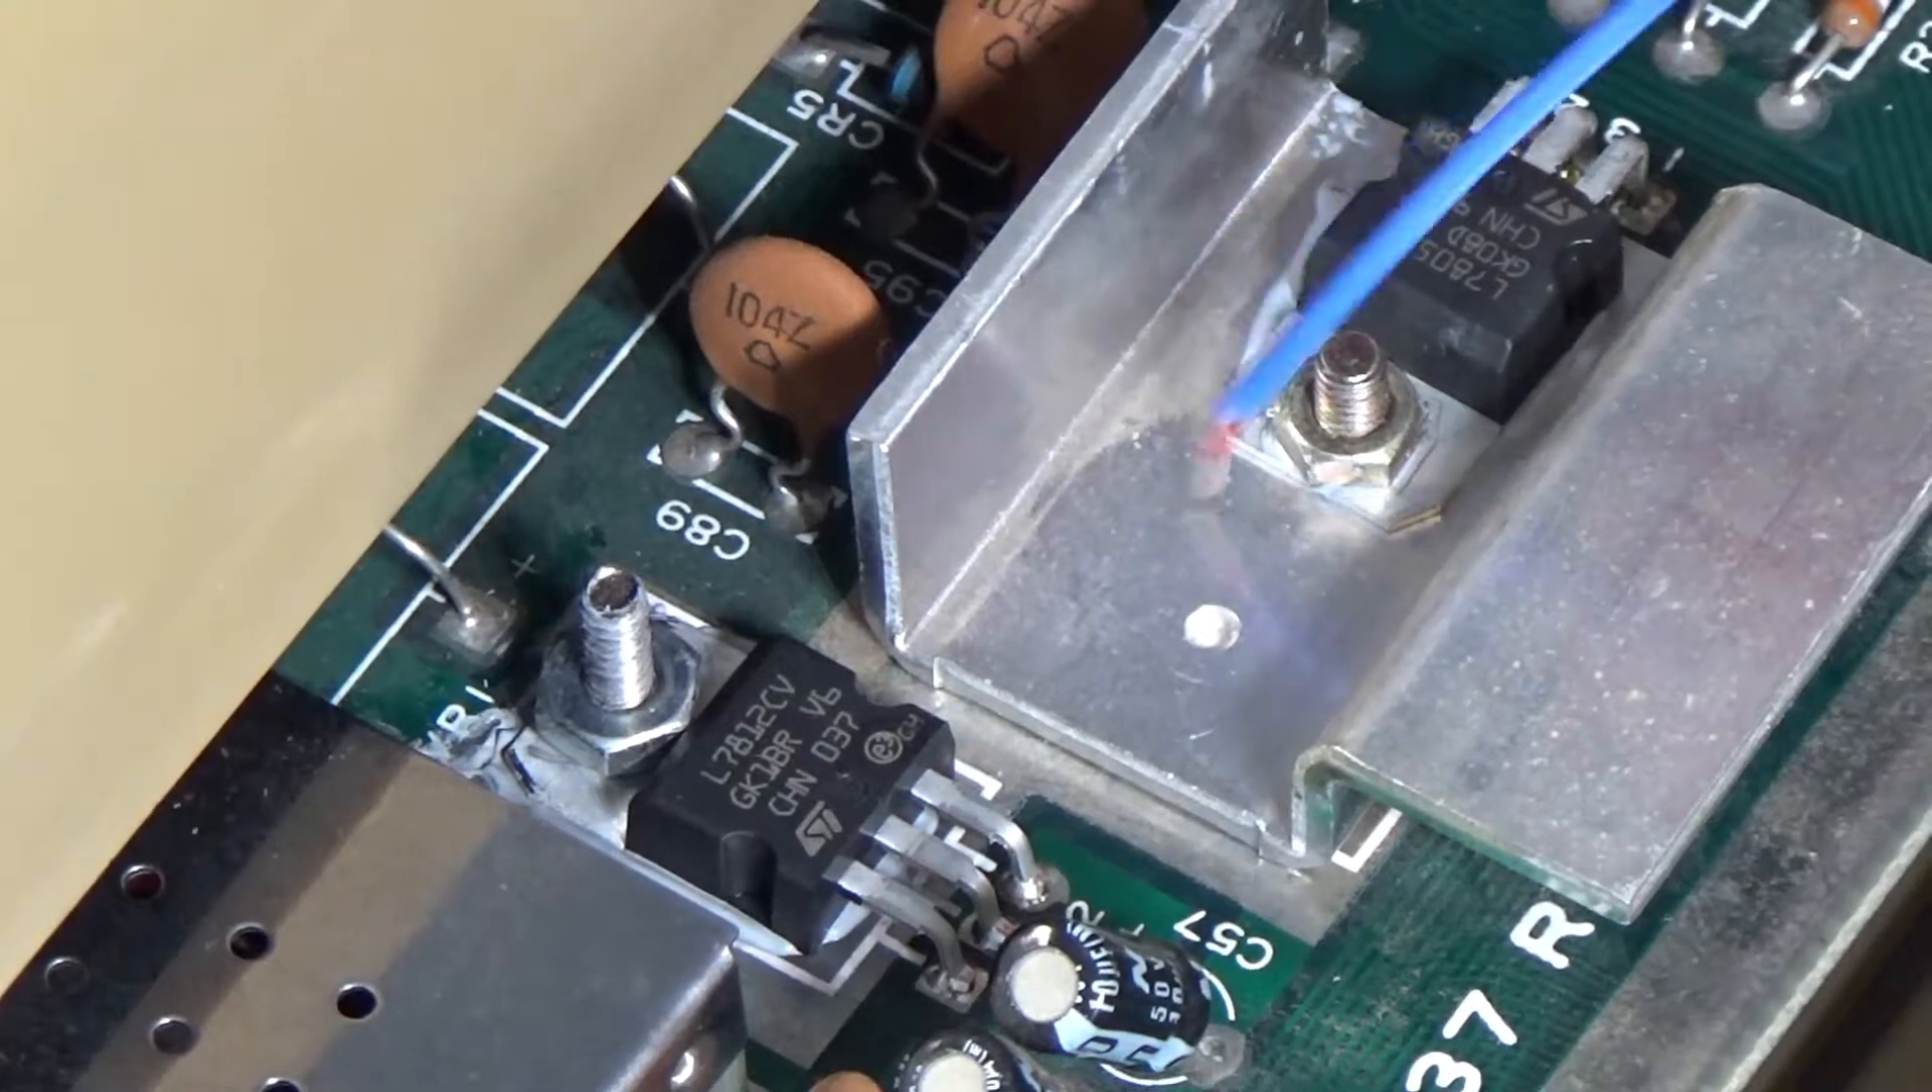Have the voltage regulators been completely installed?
Yes.